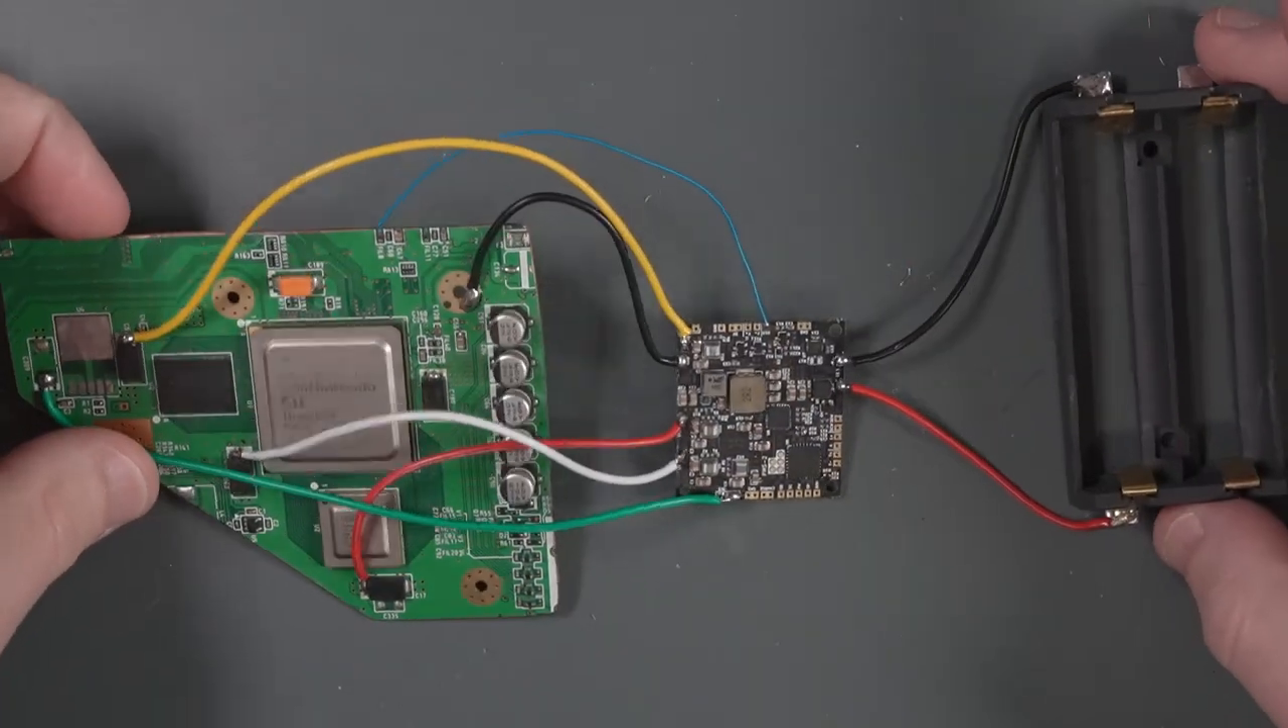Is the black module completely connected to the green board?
Yes.